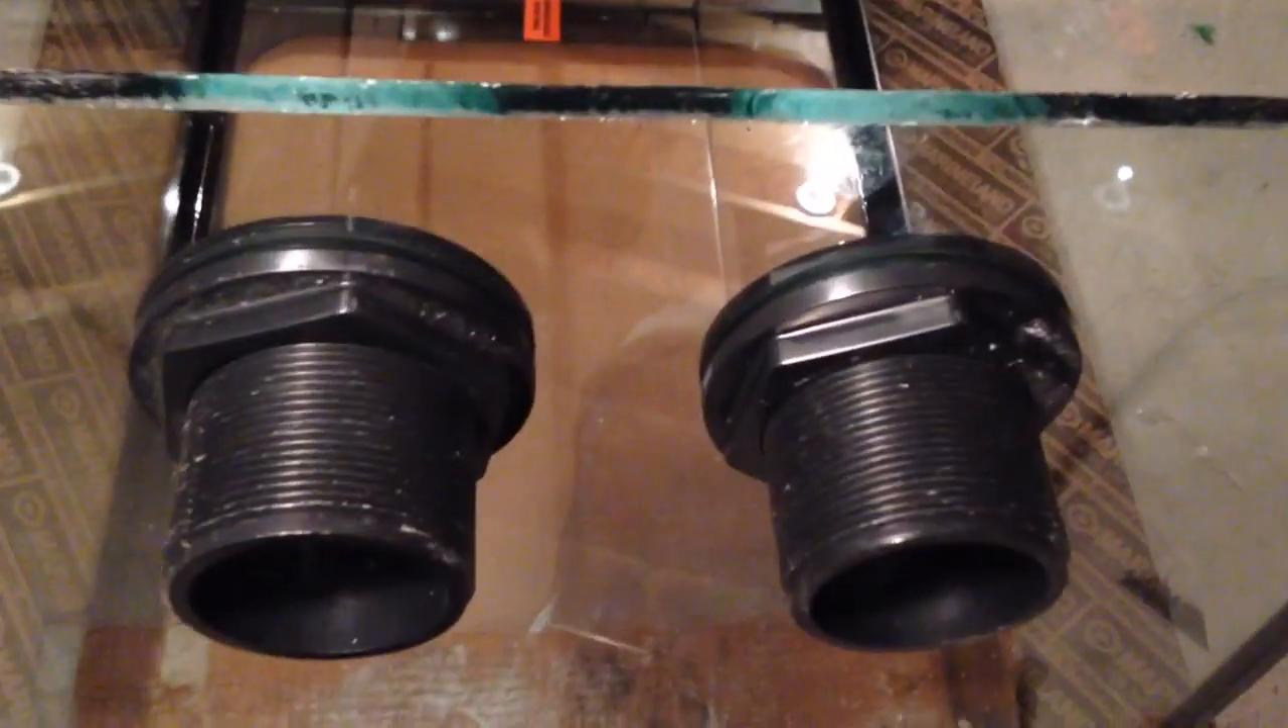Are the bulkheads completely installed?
Yes.